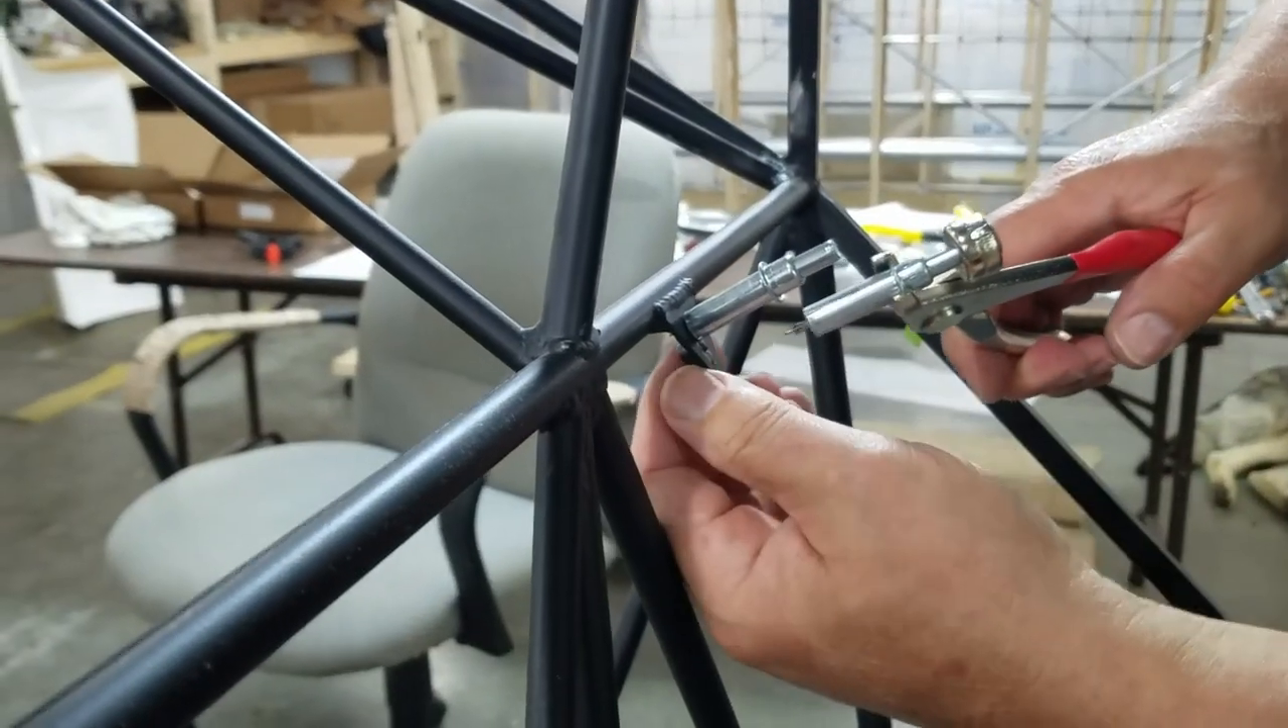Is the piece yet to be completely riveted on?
Yes.